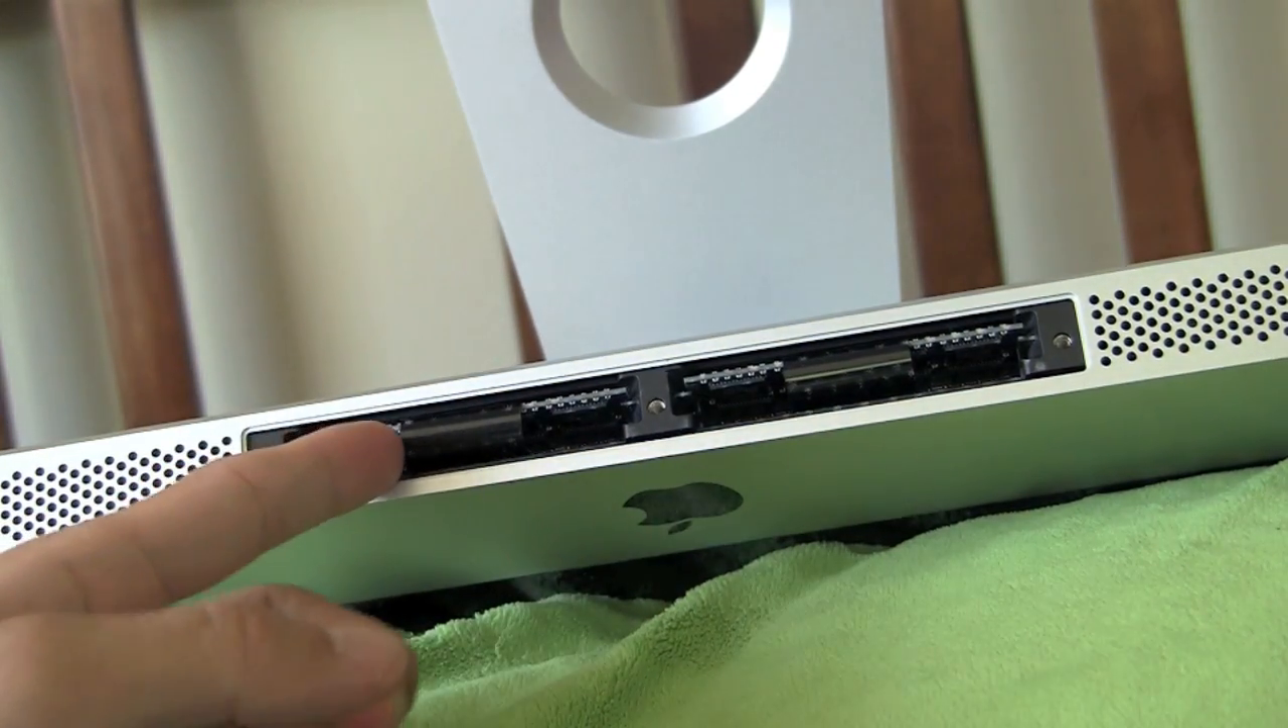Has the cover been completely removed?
Yes.